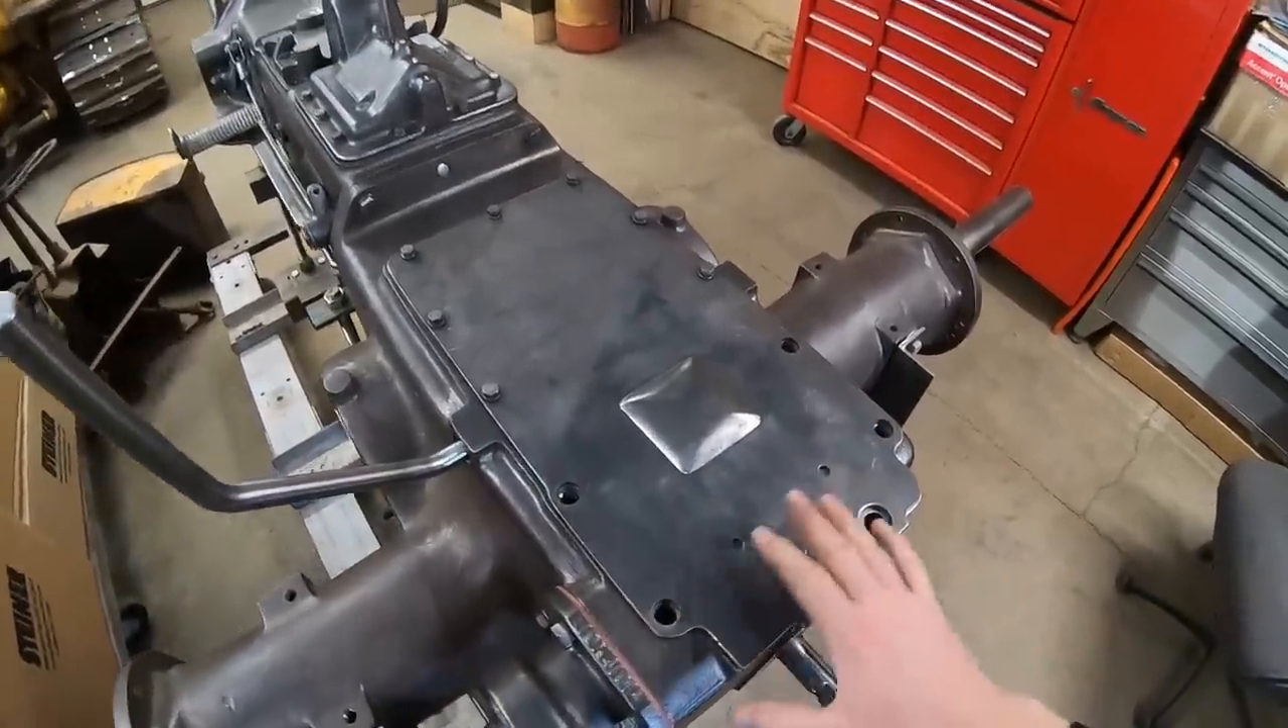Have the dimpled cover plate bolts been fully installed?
No.